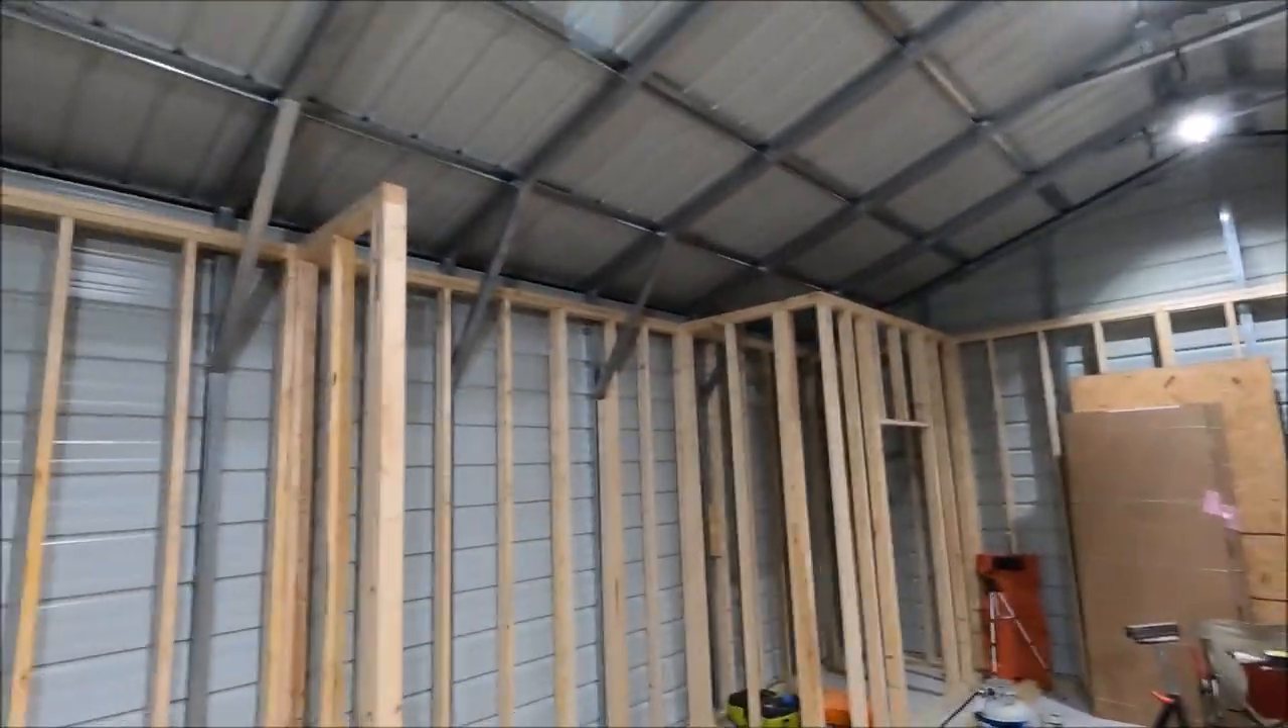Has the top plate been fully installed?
Yes.